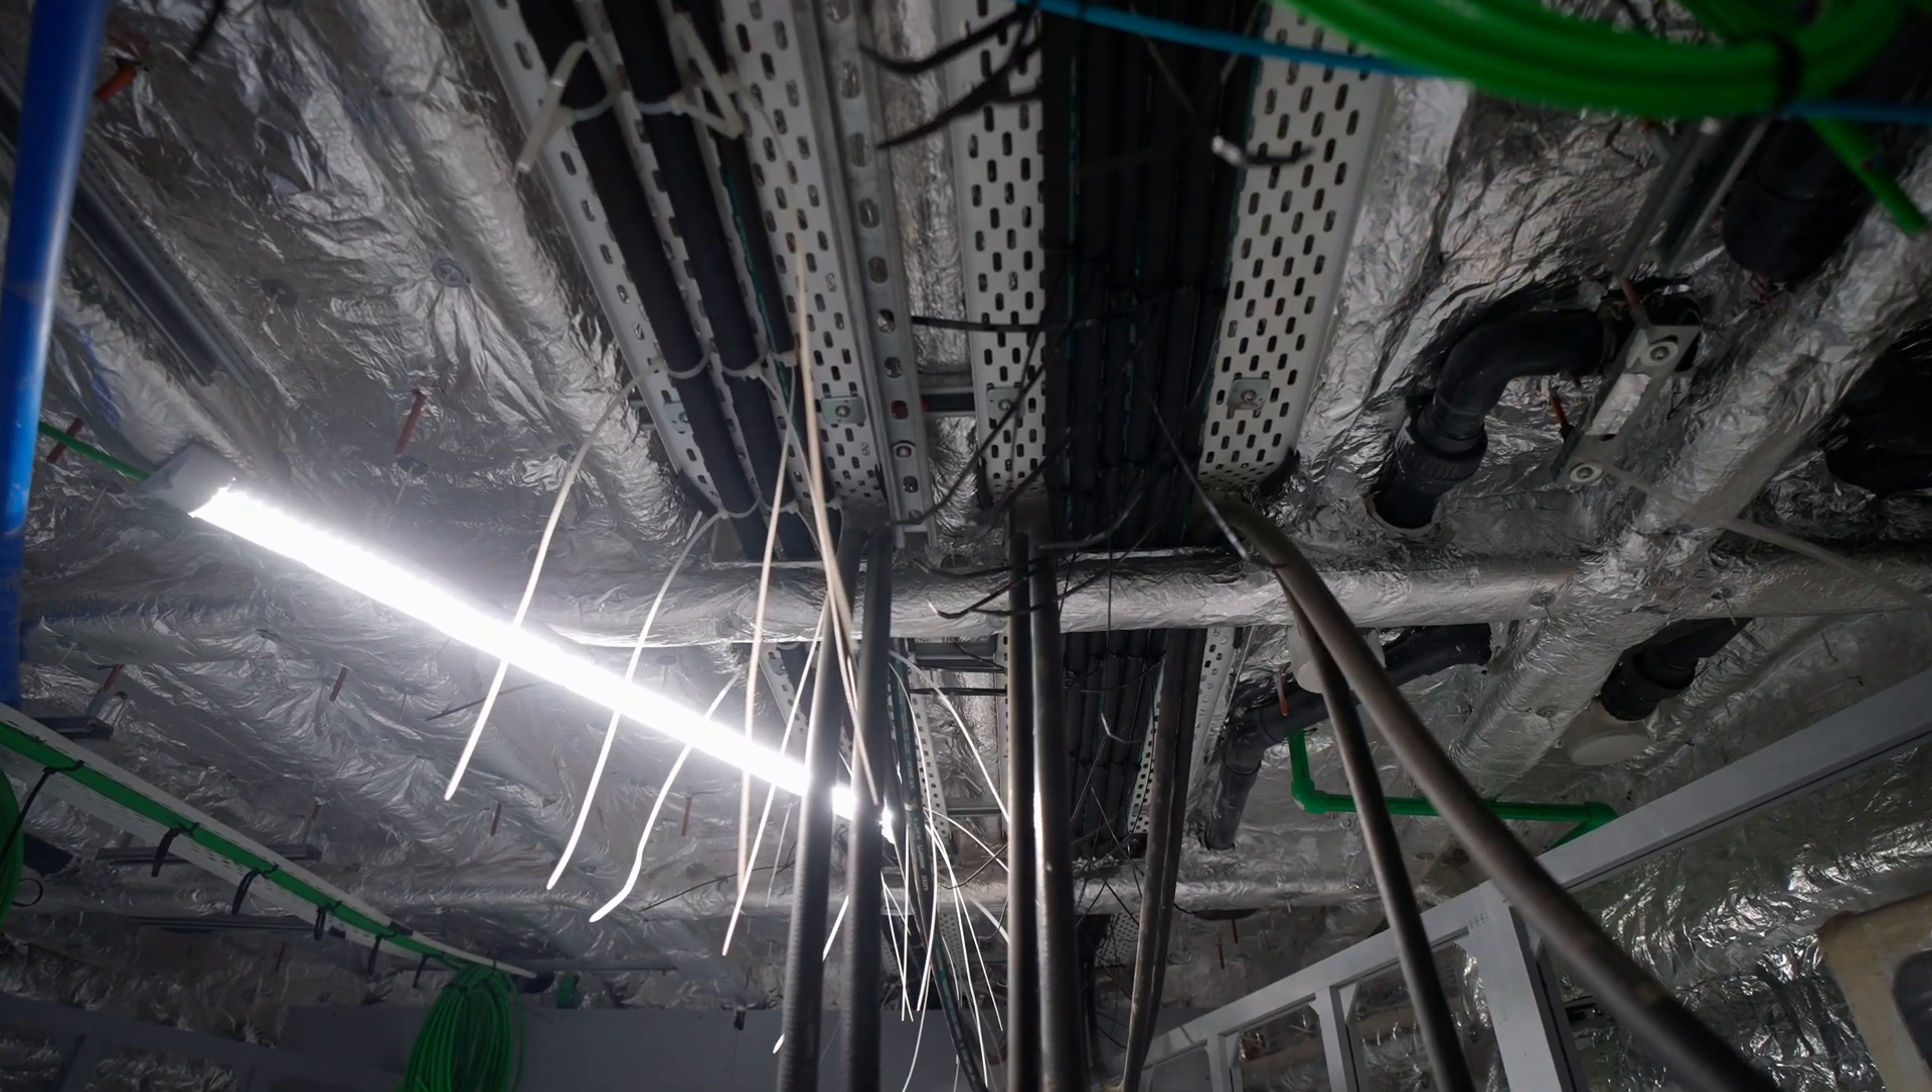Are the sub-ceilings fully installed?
No.